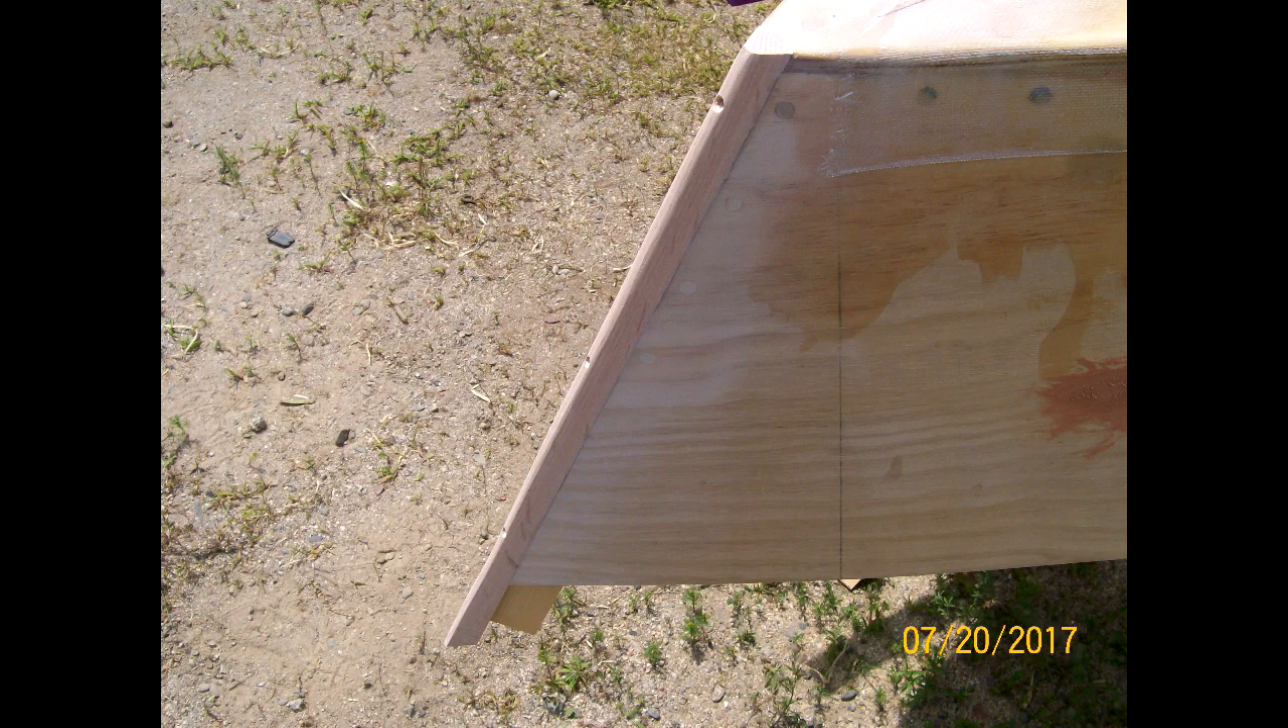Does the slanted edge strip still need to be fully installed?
No.